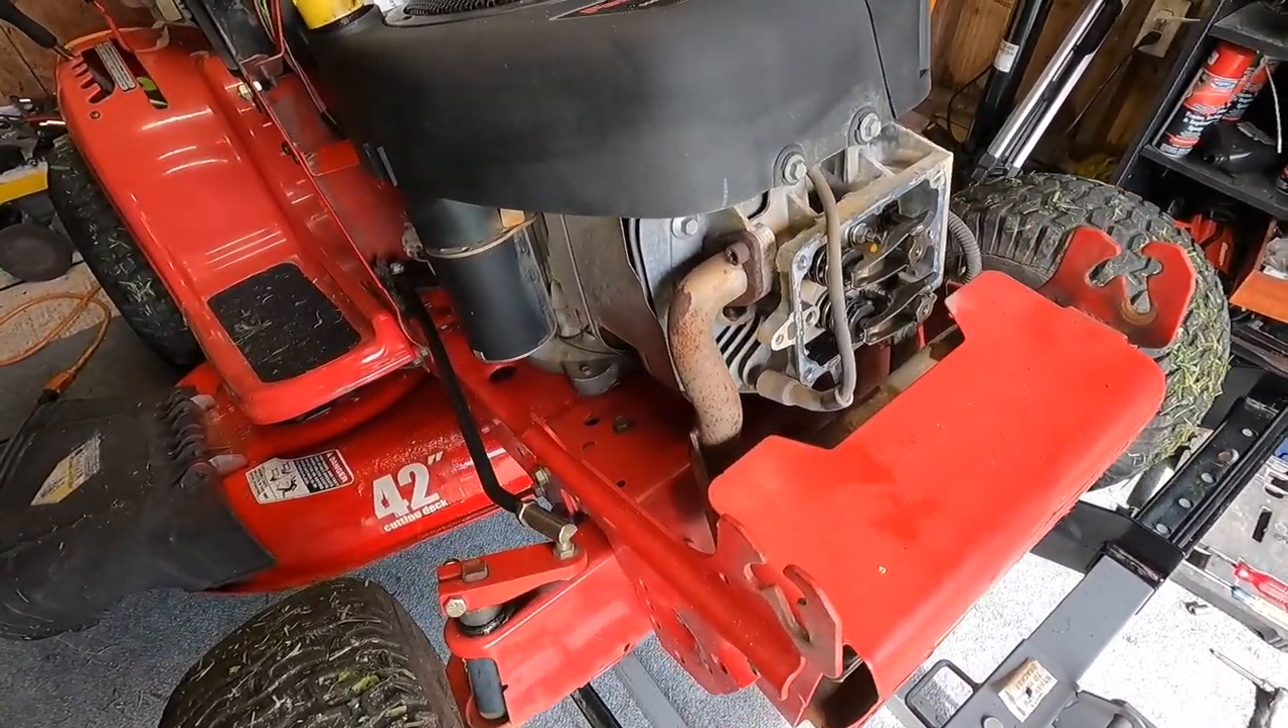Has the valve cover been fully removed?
Yes.